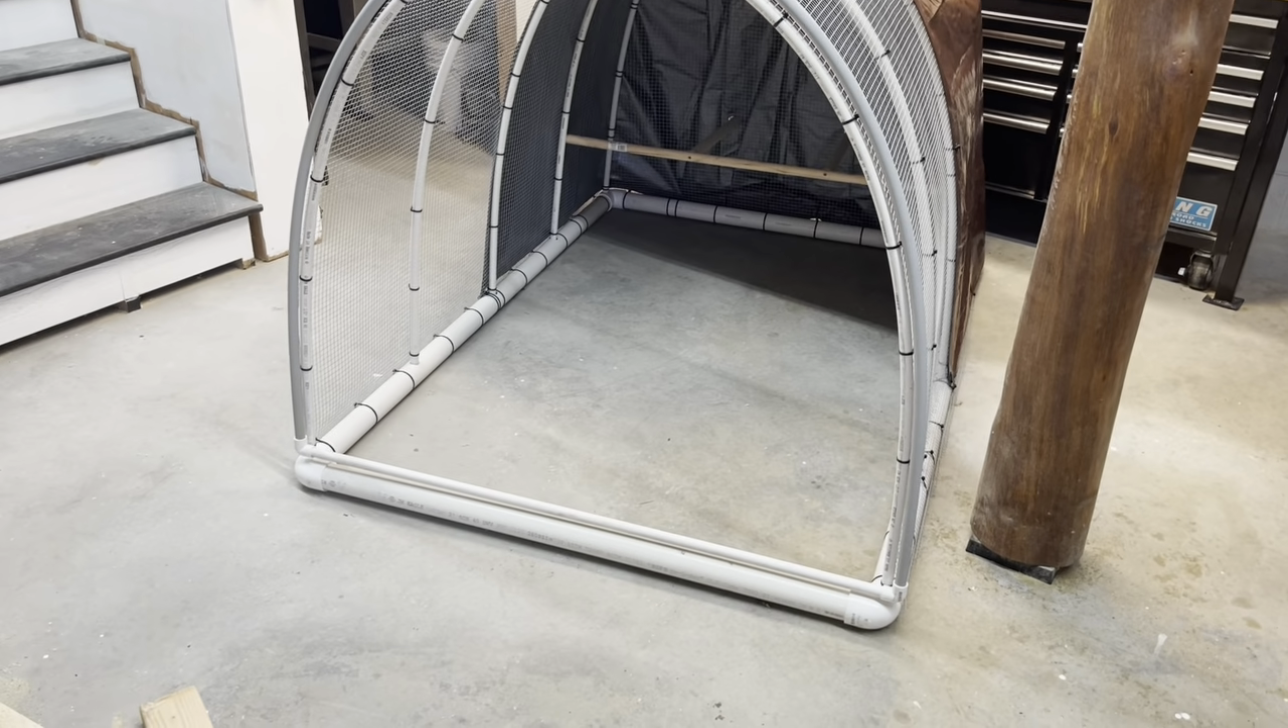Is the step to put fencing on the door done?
No.